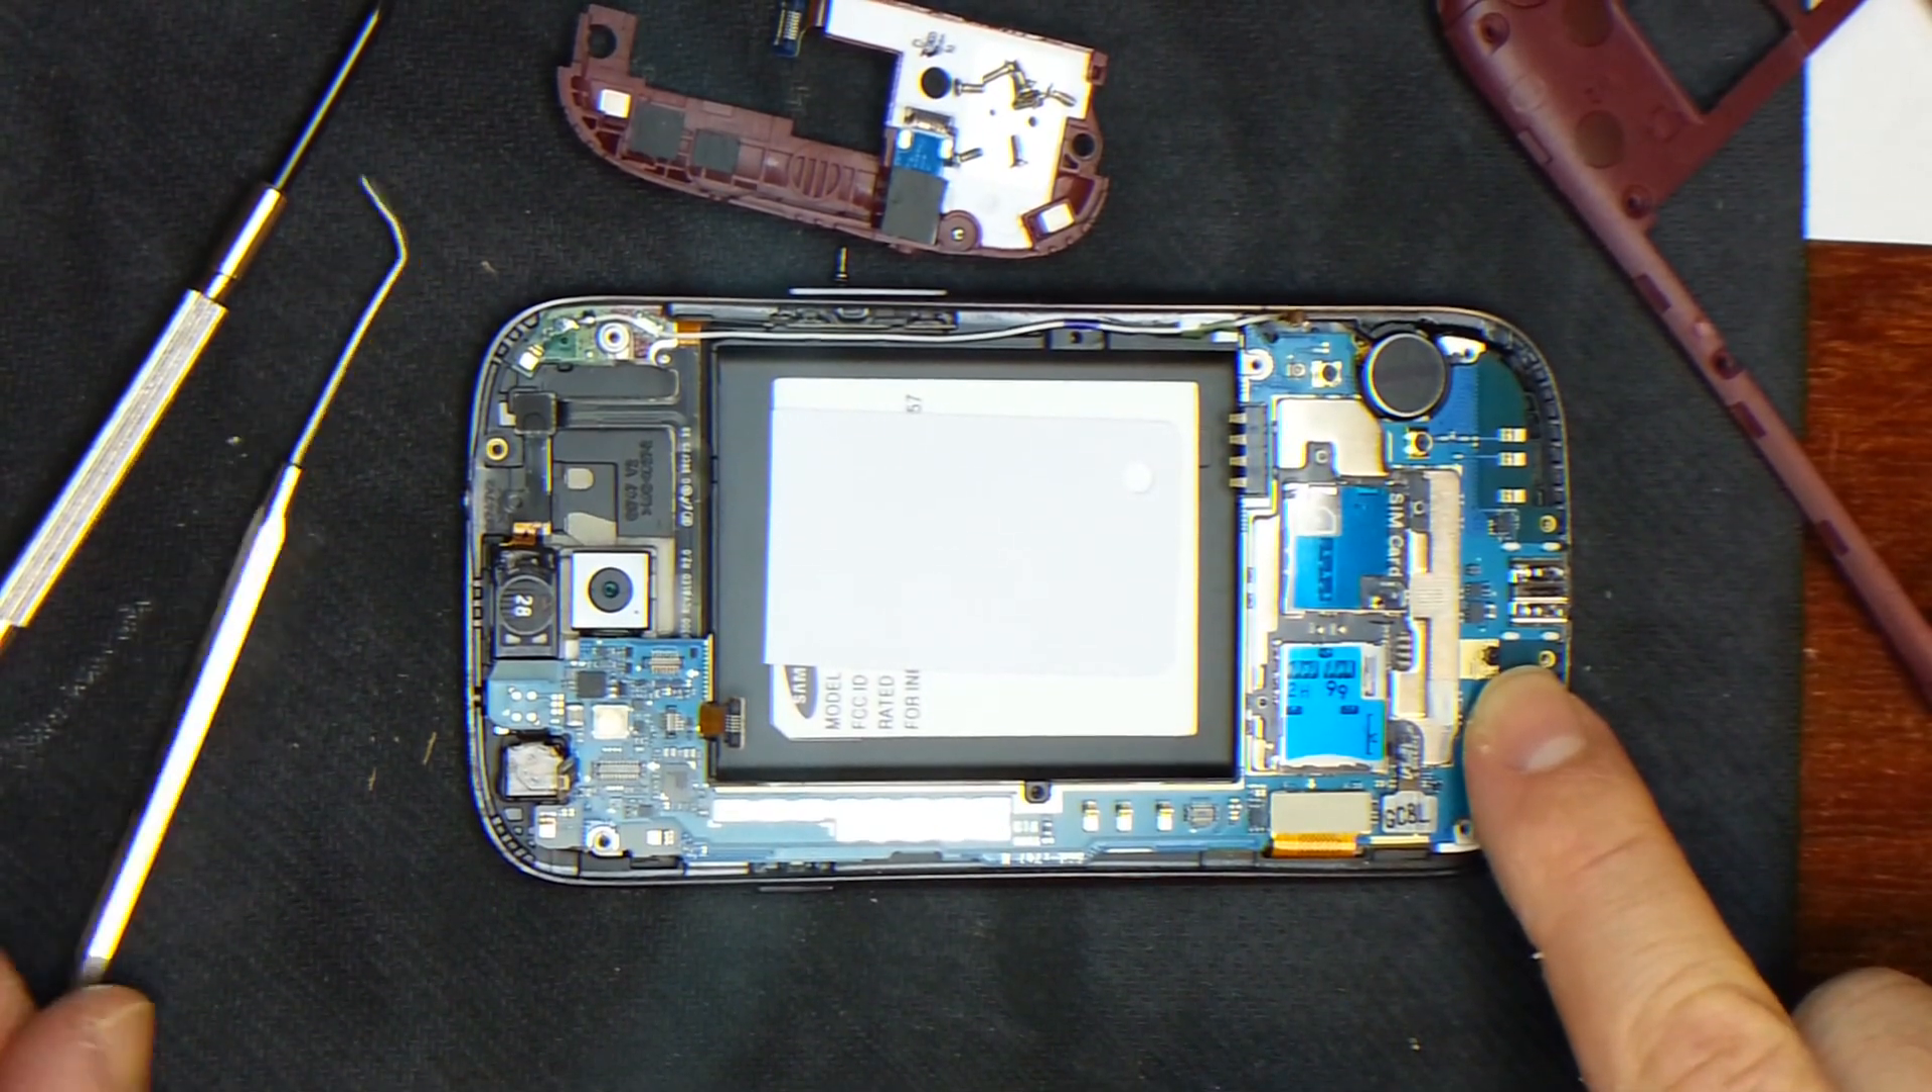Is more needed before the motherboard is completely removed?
Yes.